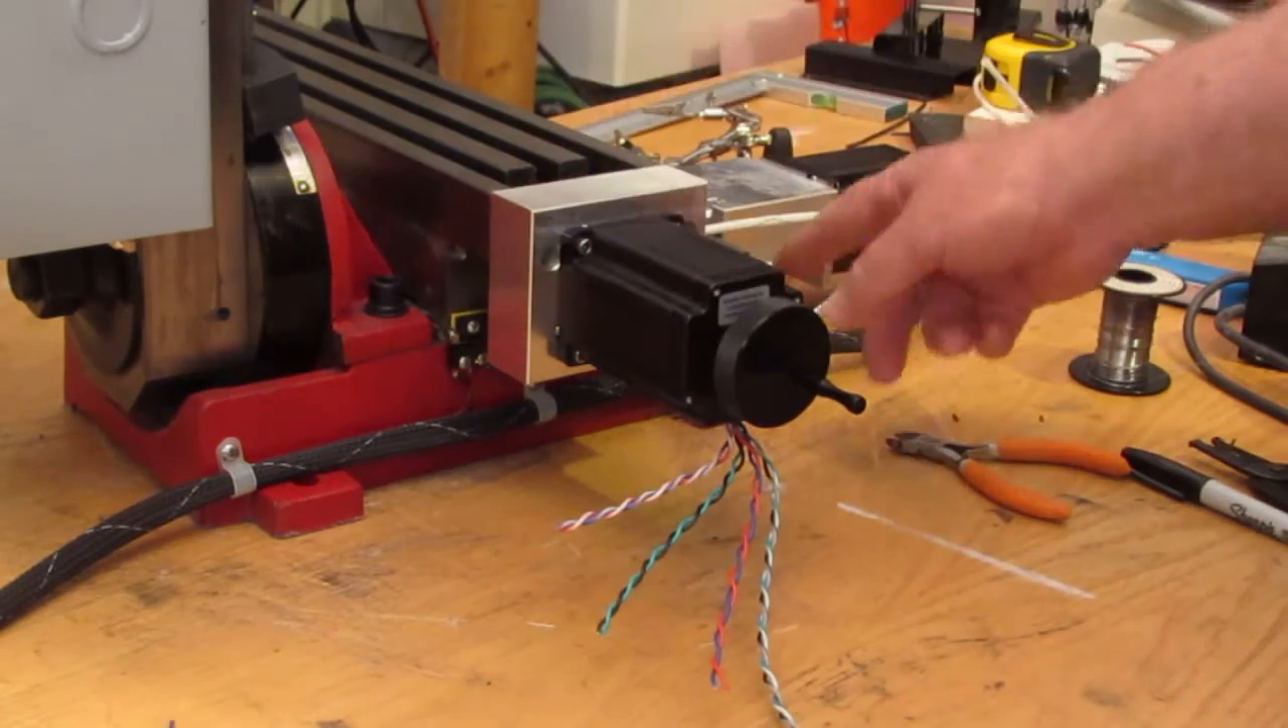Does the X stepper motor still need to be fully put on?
No.